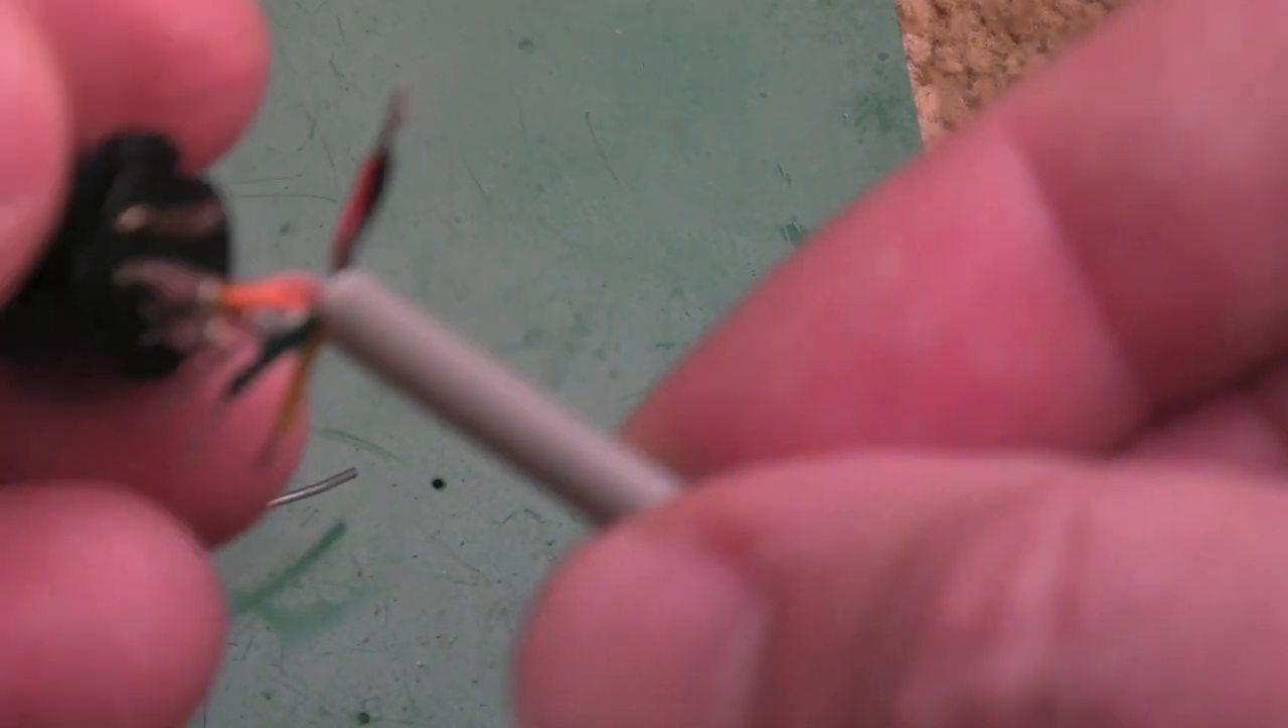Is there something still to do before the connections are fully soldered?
Yes.